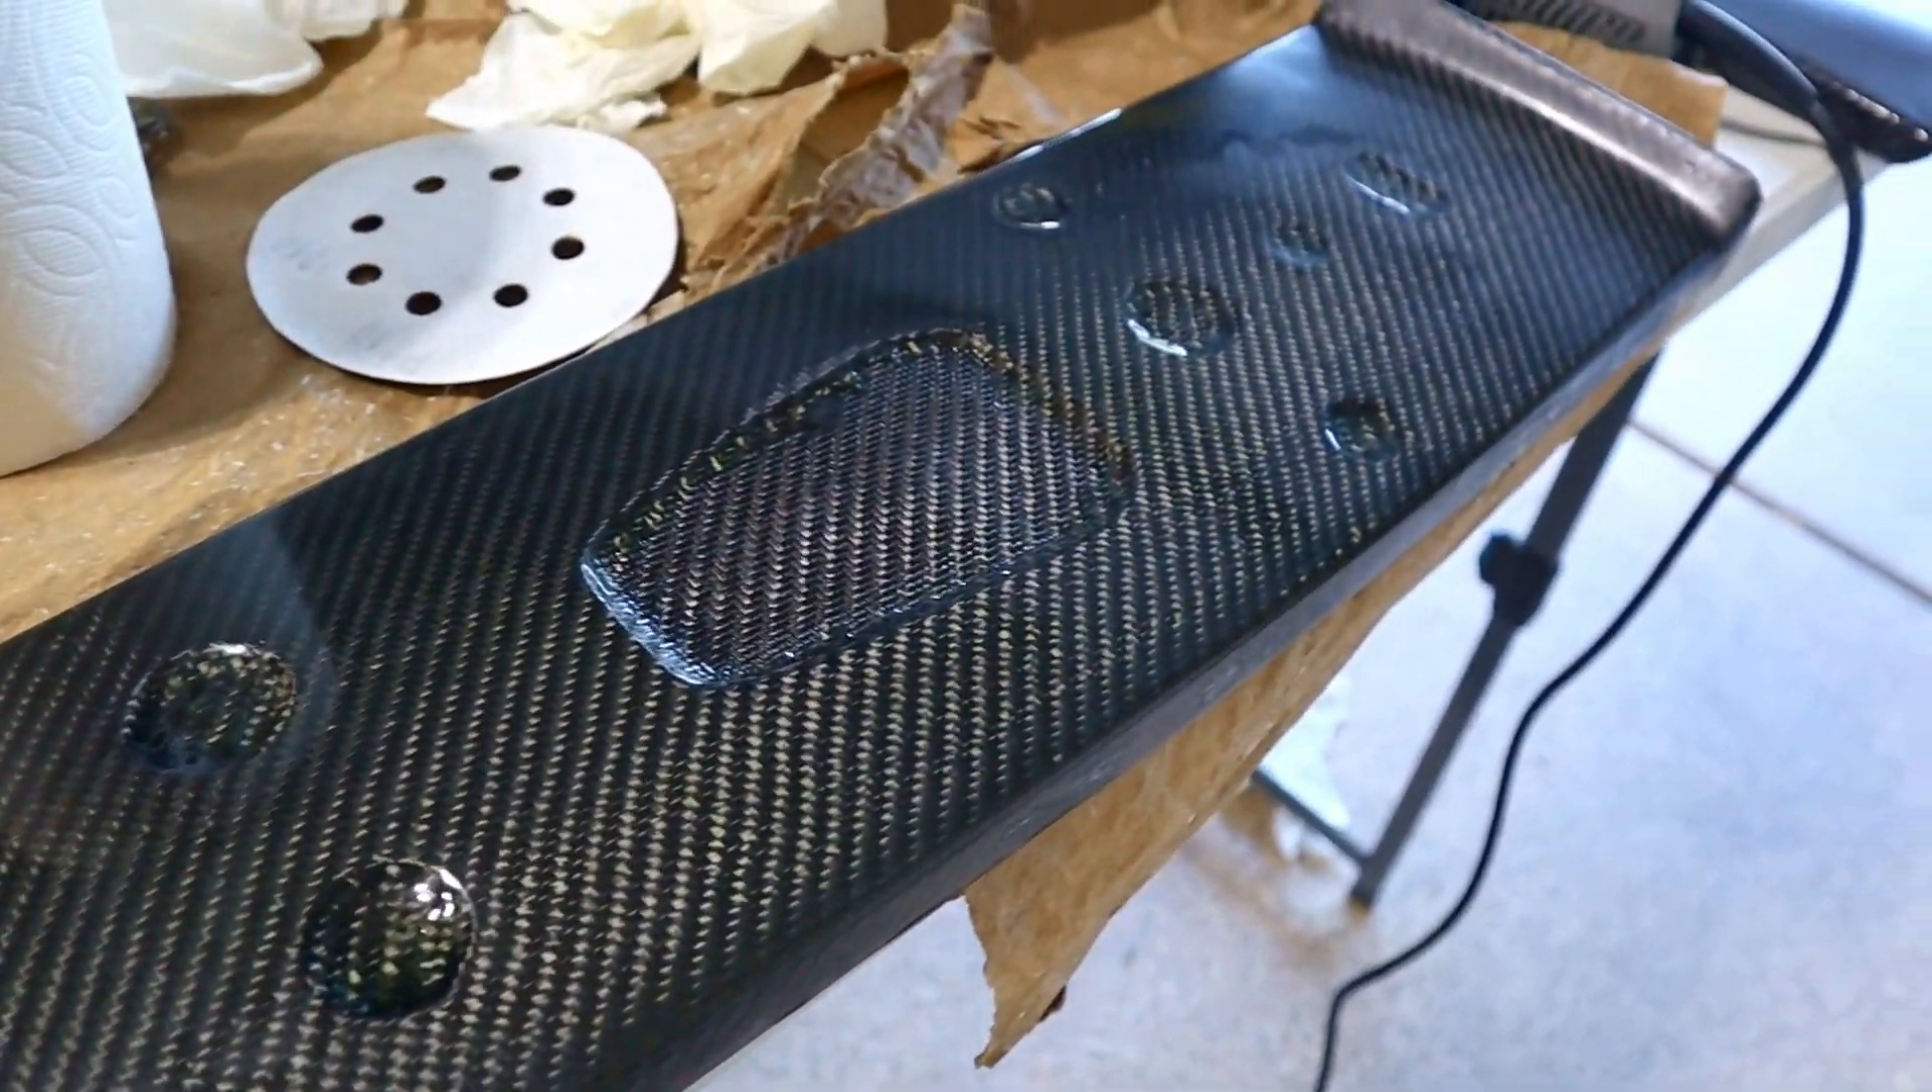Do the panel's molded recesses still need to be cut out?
Yes.